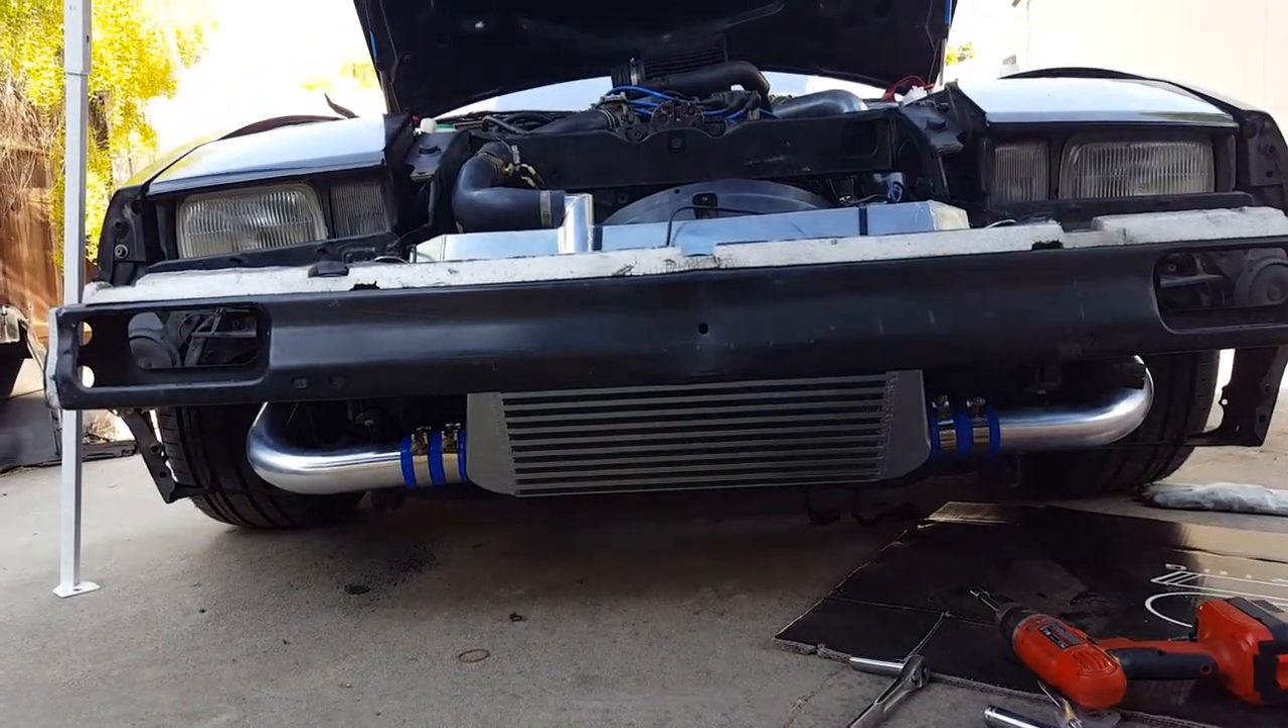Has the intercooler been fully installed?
Yes.